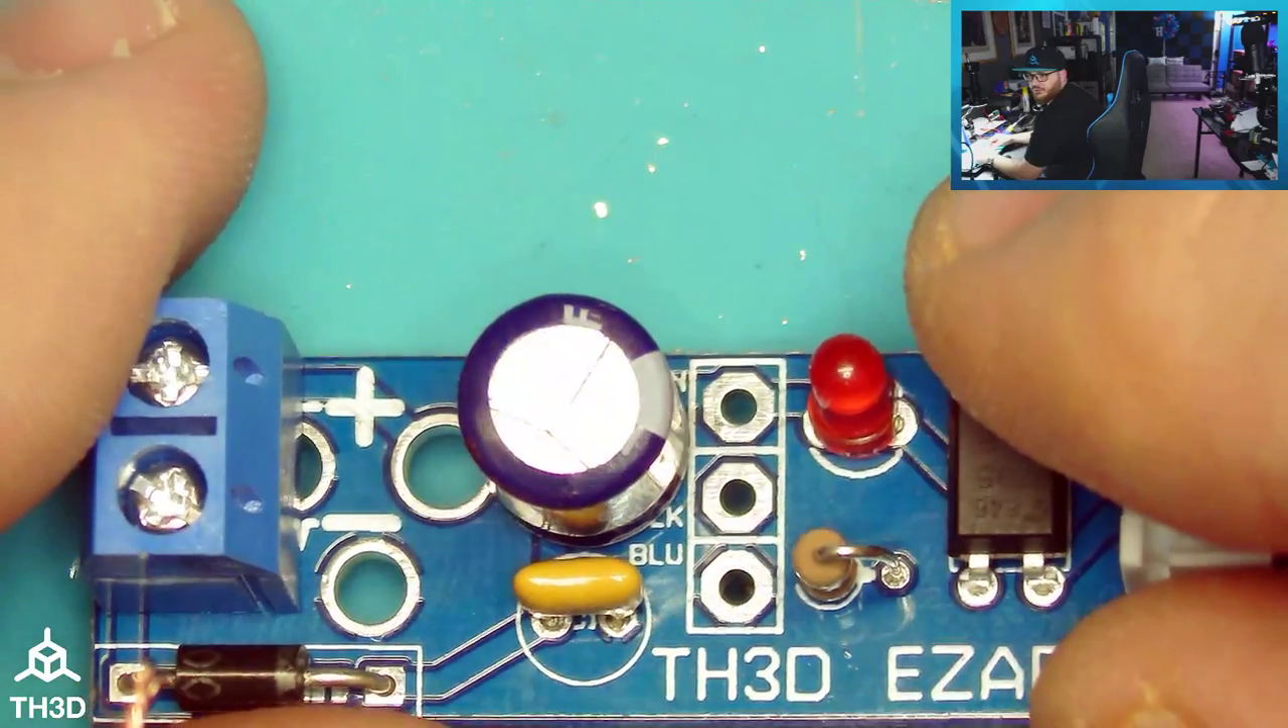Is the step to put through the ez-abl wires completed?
No.